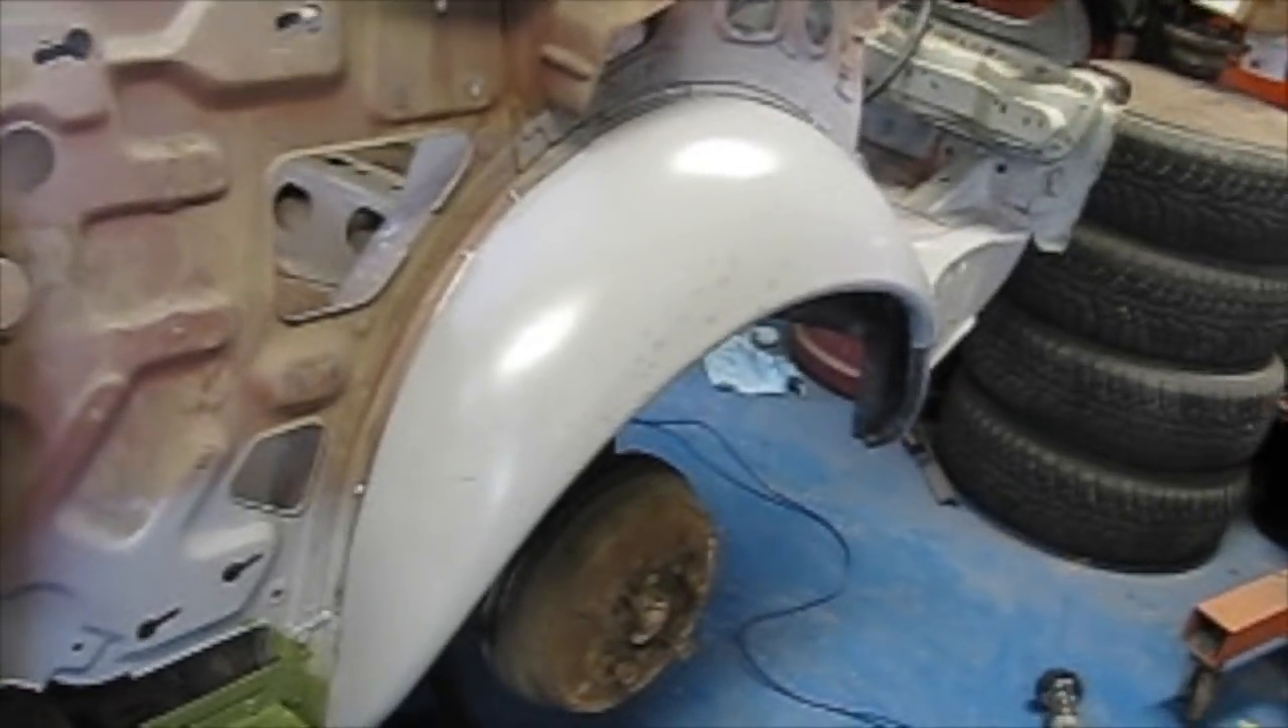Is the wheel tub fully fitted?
Yes.